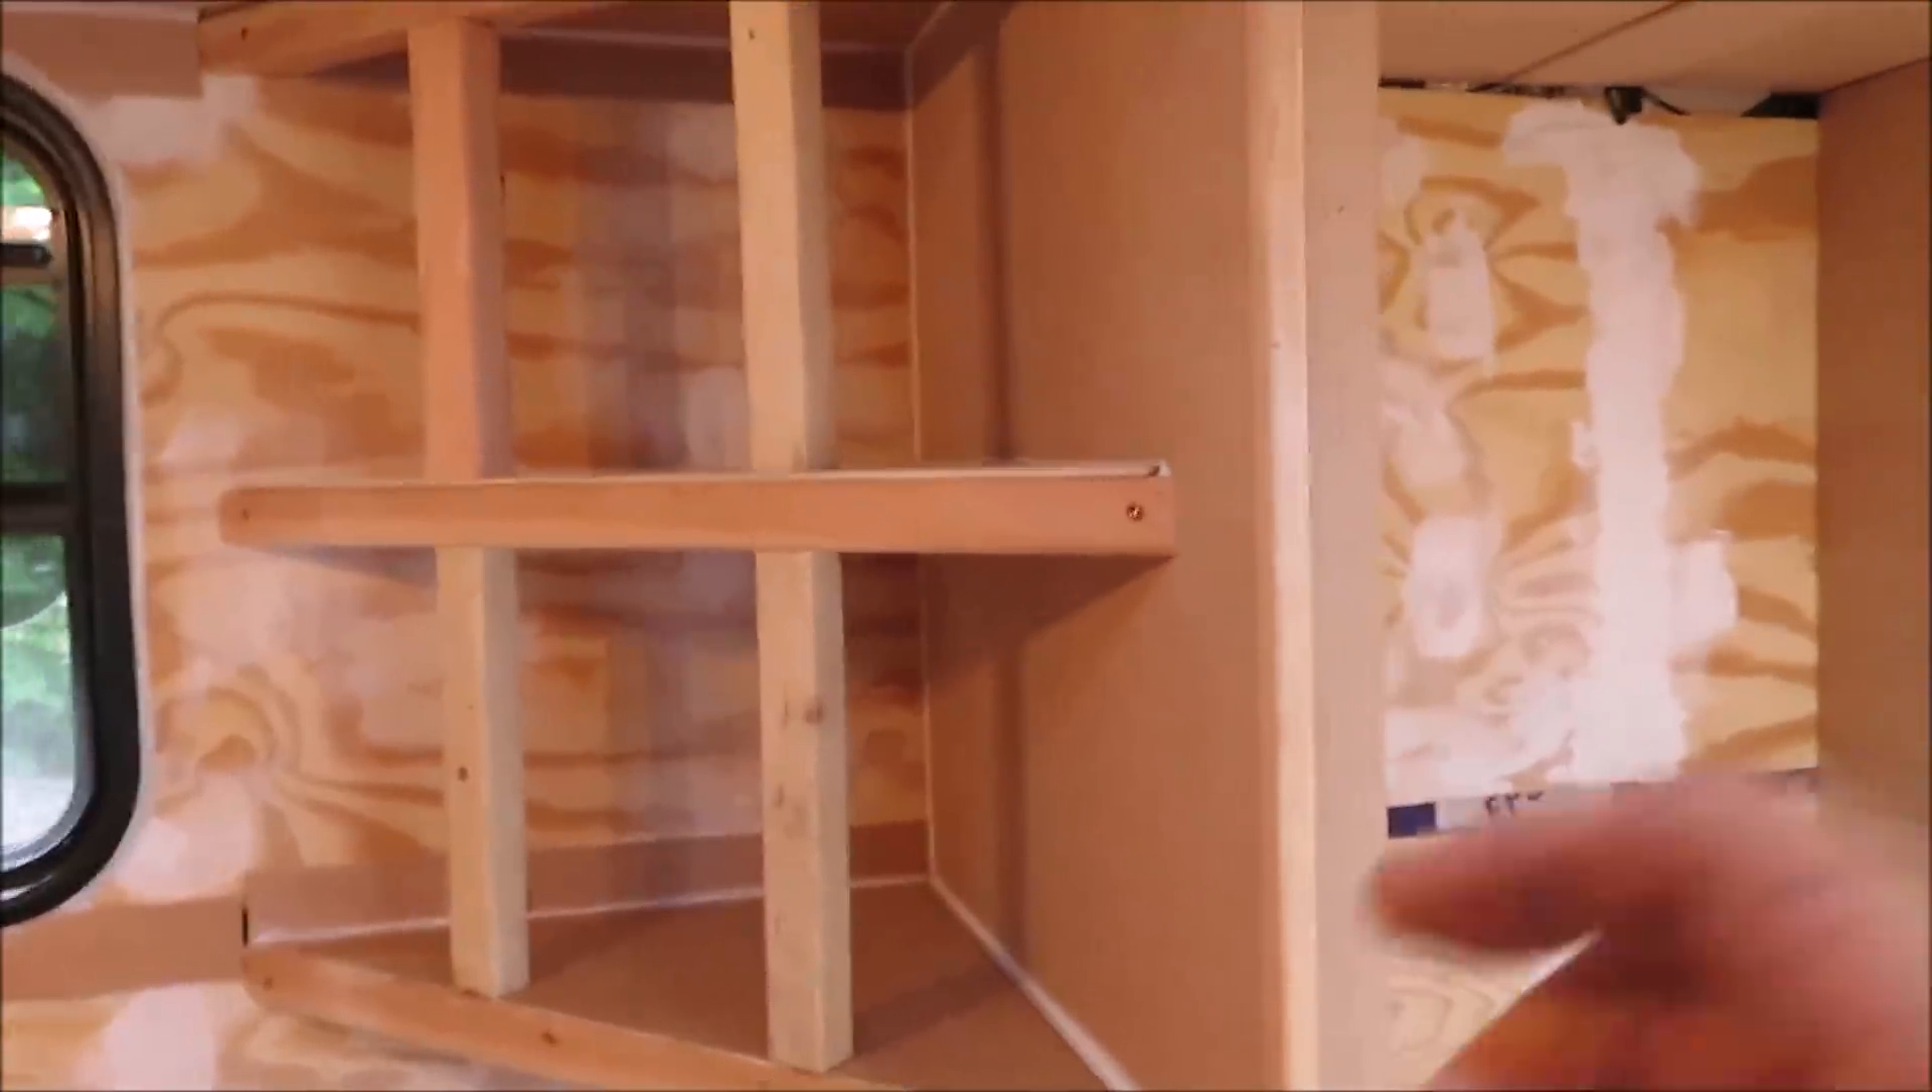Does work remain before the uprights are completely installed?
No.